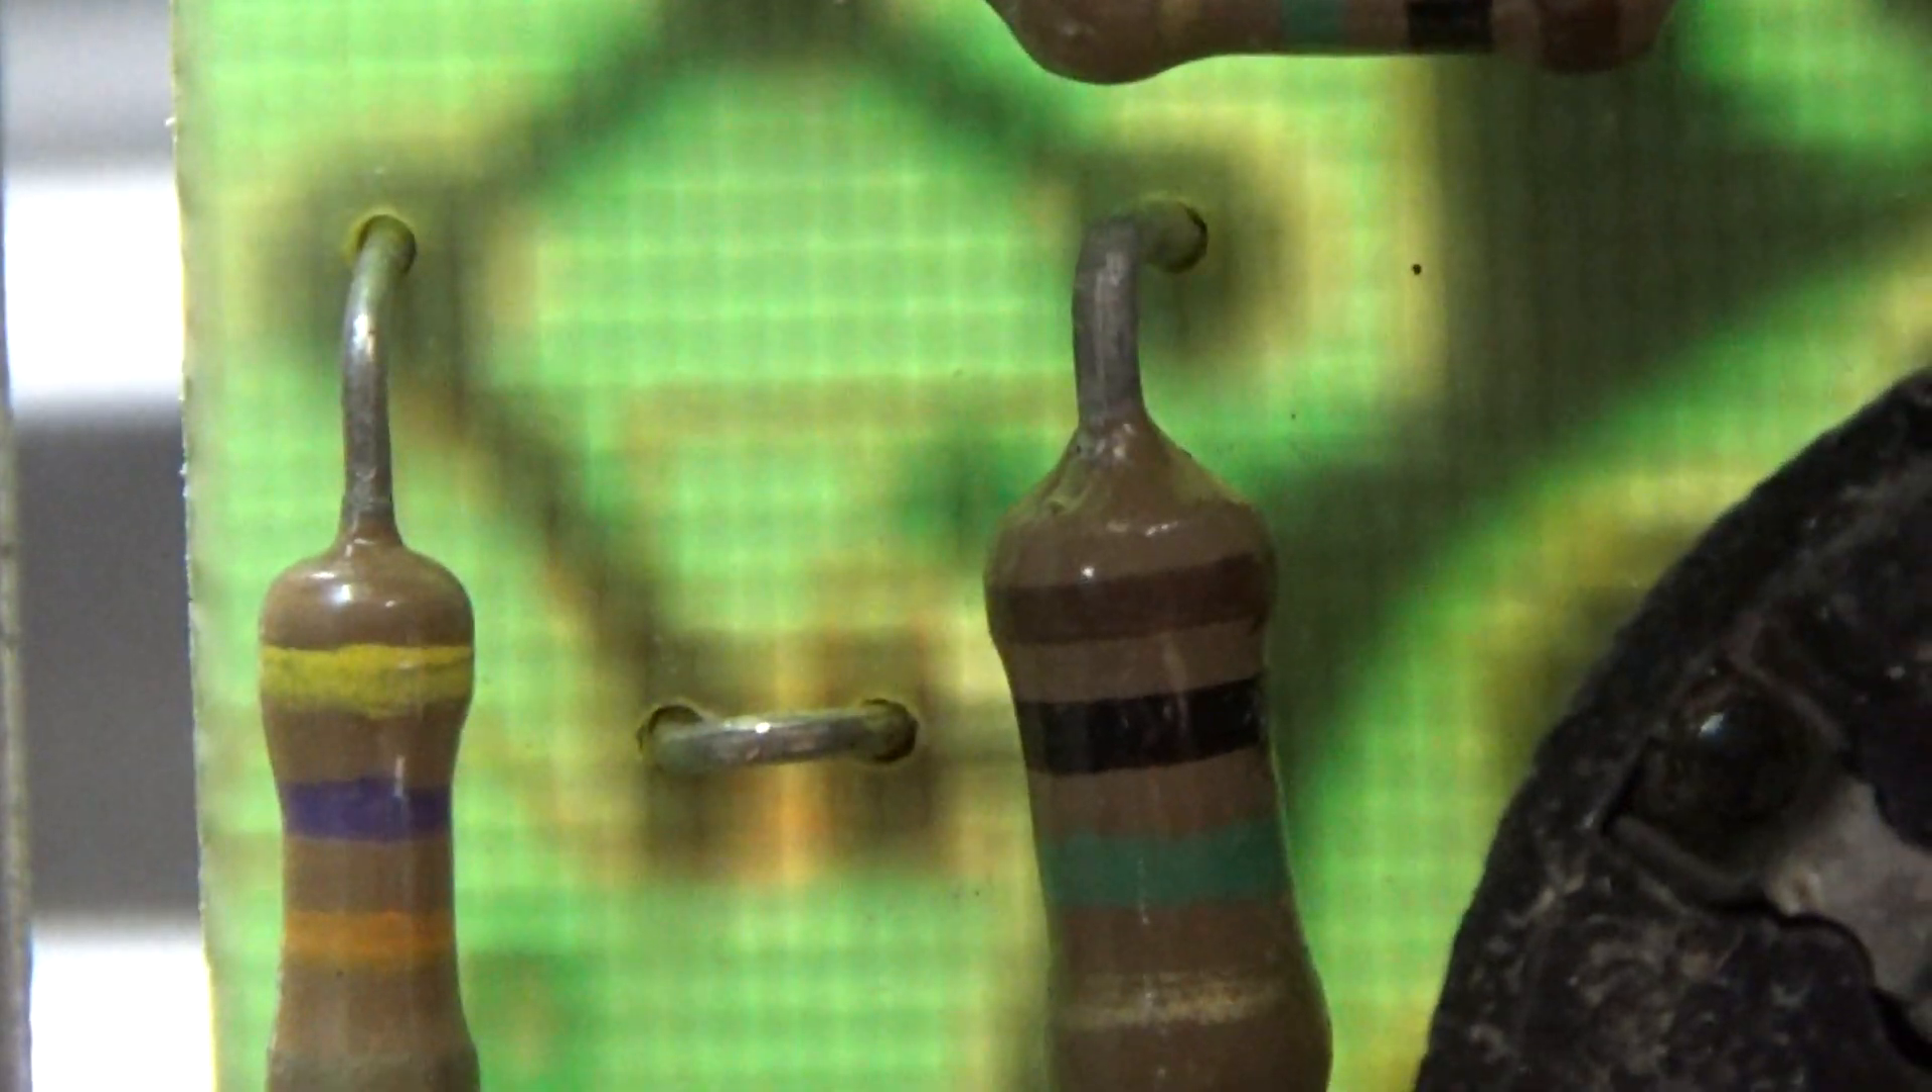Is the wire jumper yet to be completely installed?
No.